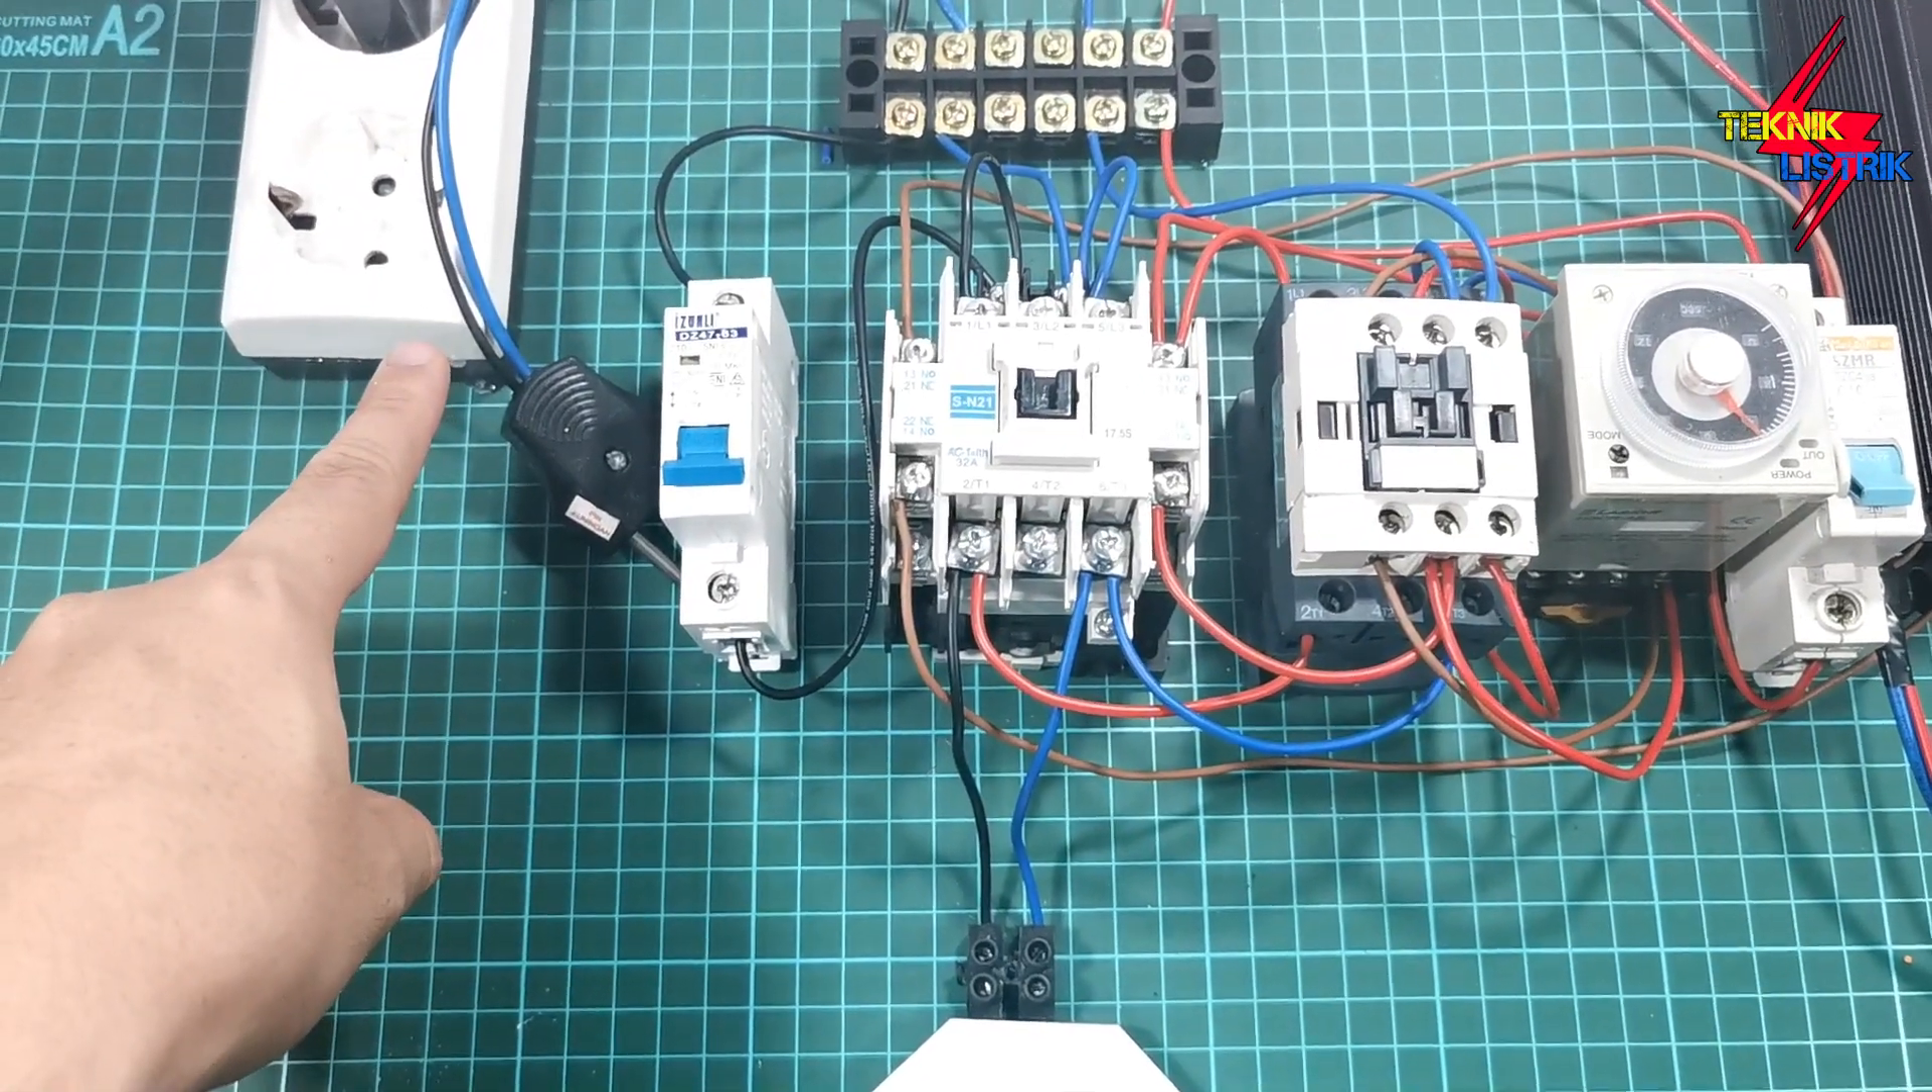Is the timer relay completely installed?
Yes.